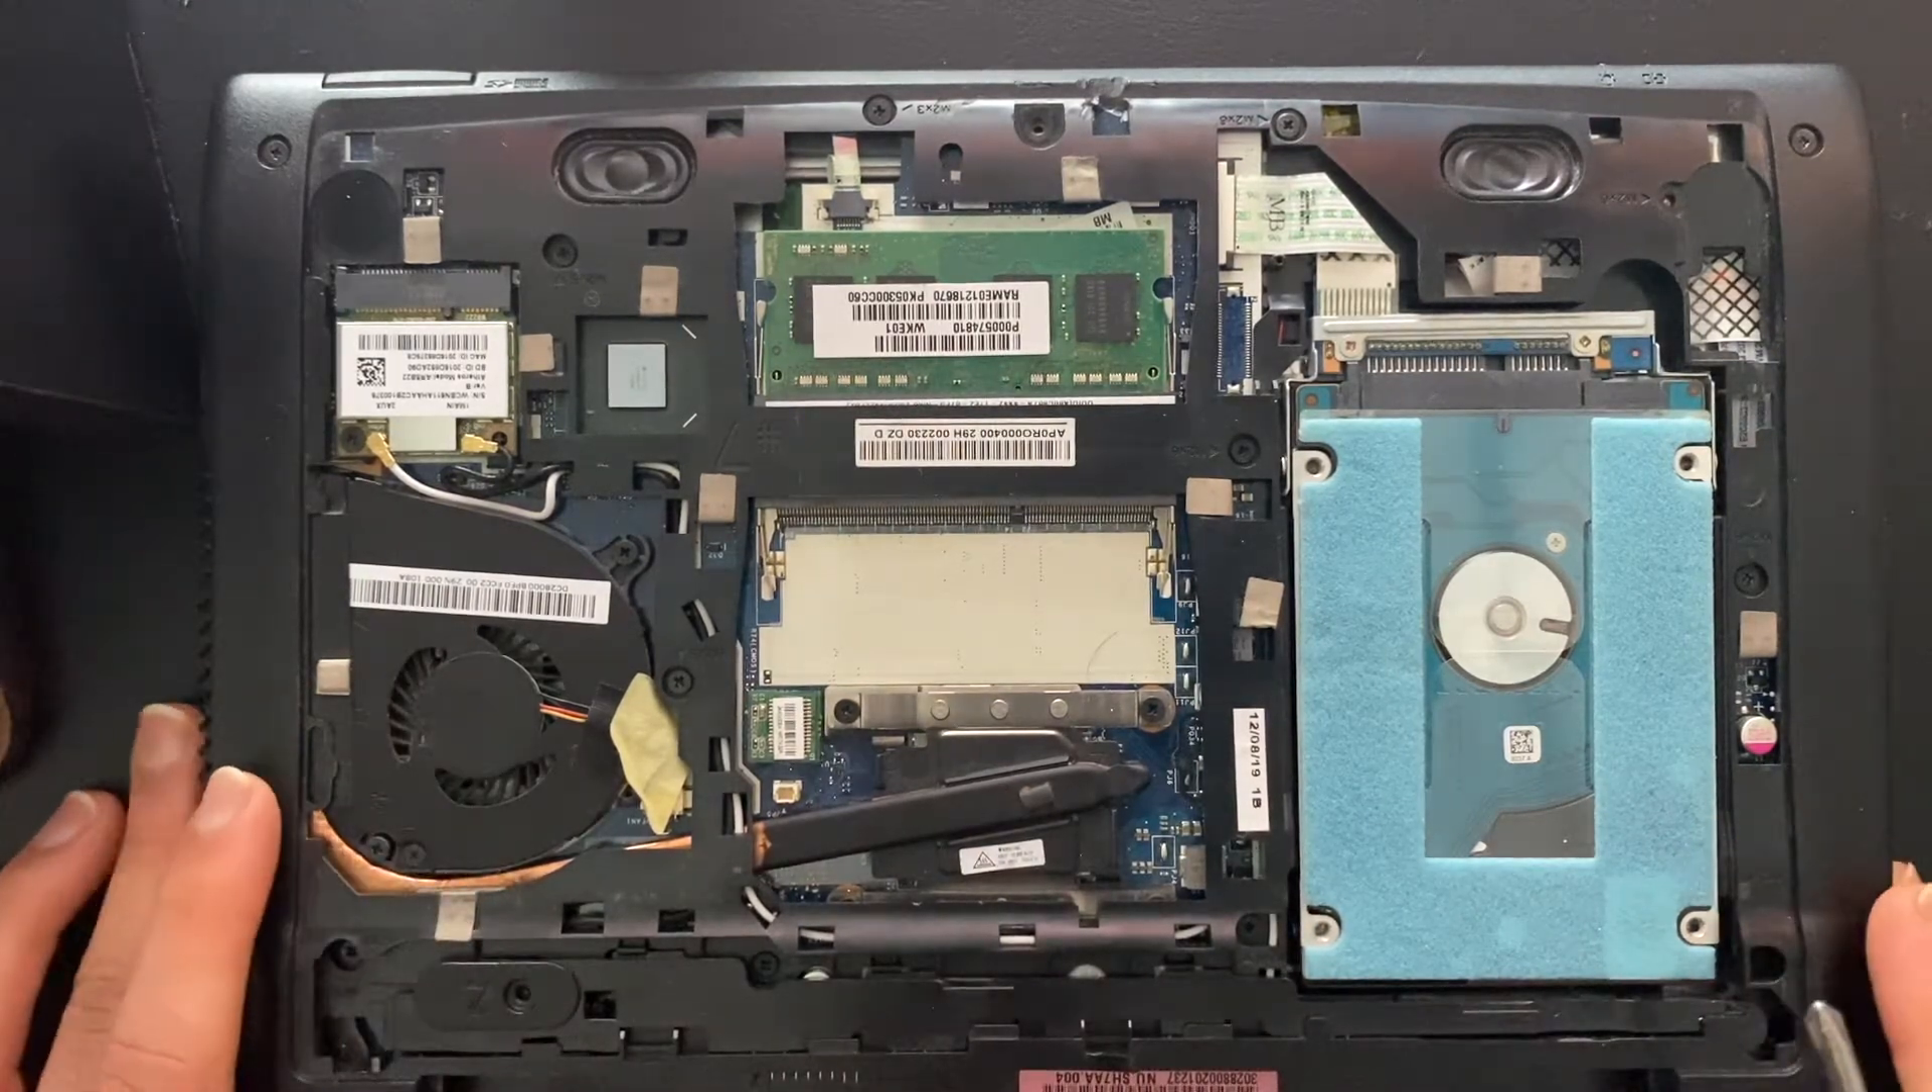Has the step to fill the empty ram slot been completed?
No.